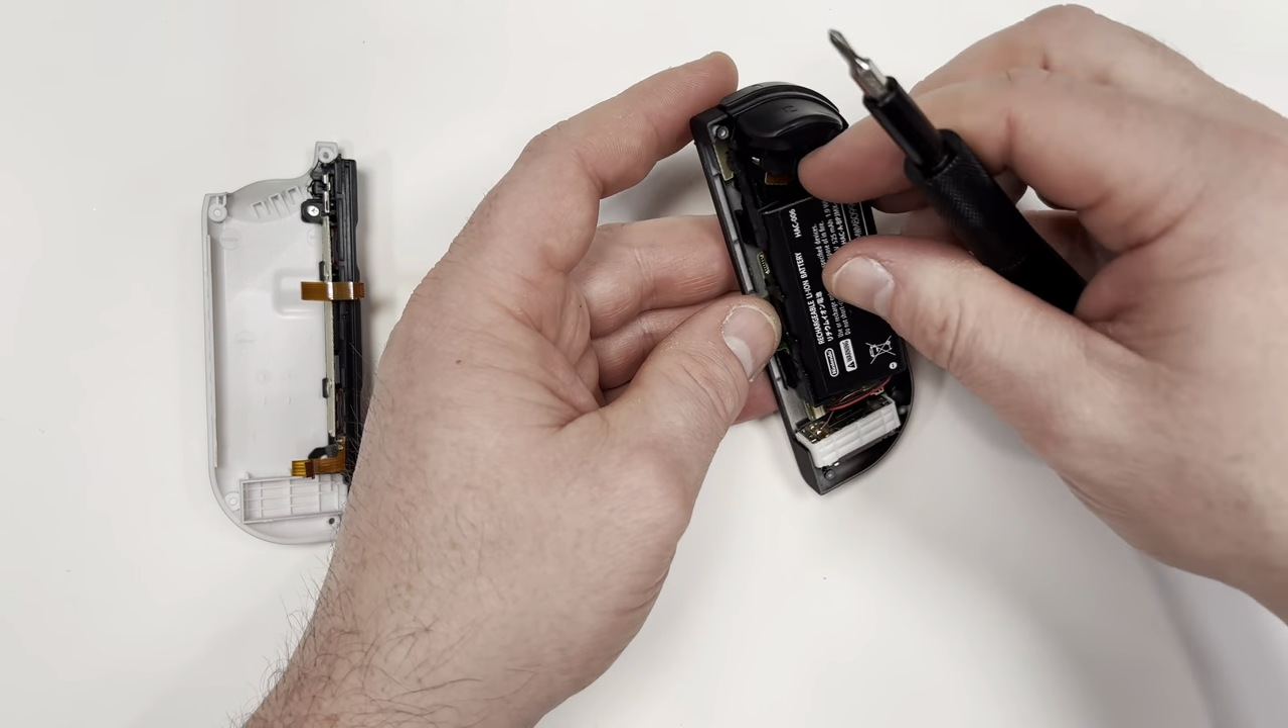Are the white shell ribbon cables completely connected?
No.